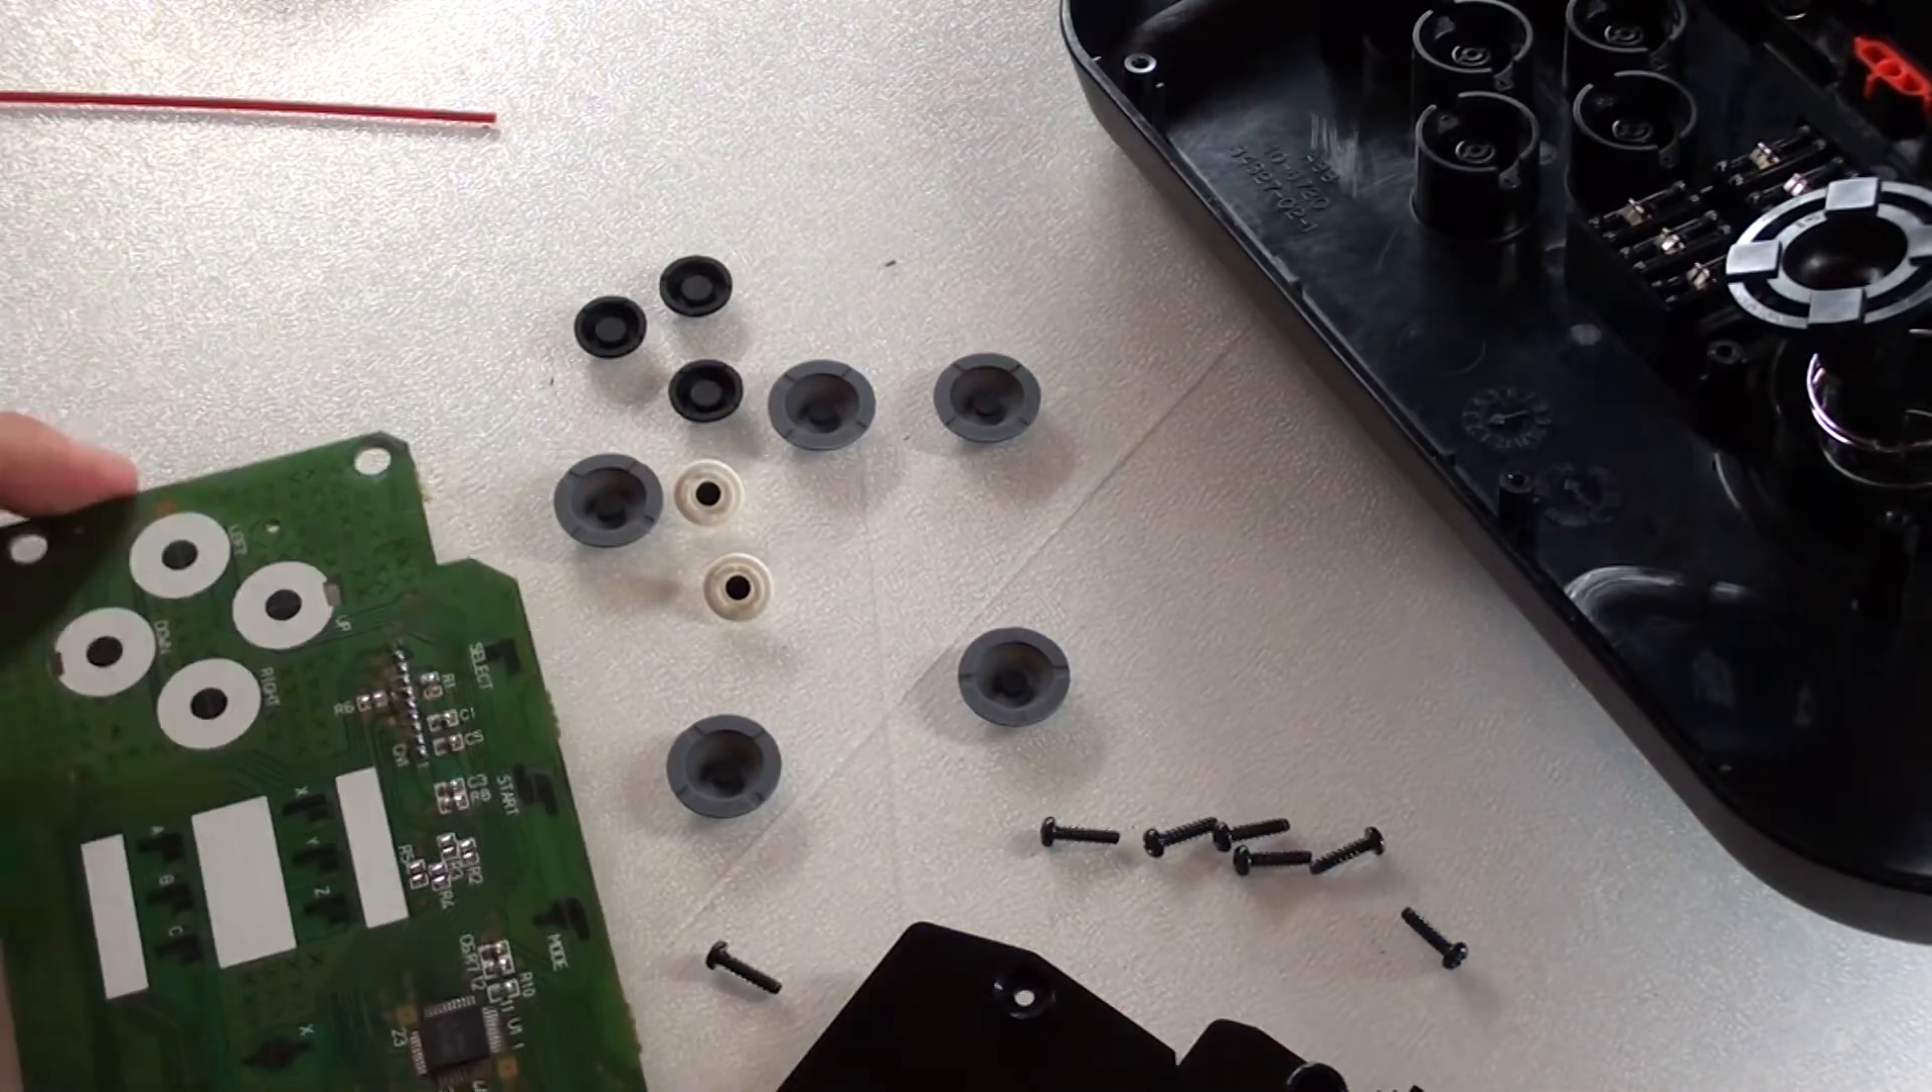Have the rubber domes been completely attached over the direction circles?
No.